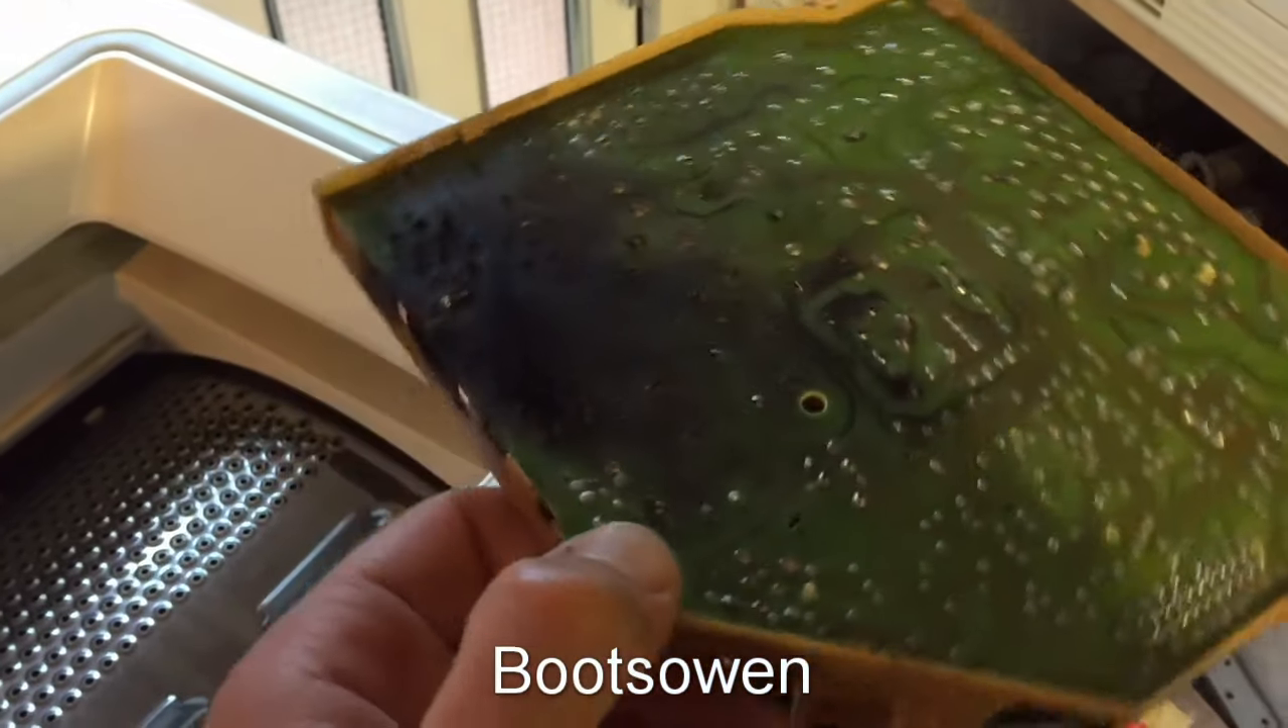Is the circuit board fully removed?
Yes.